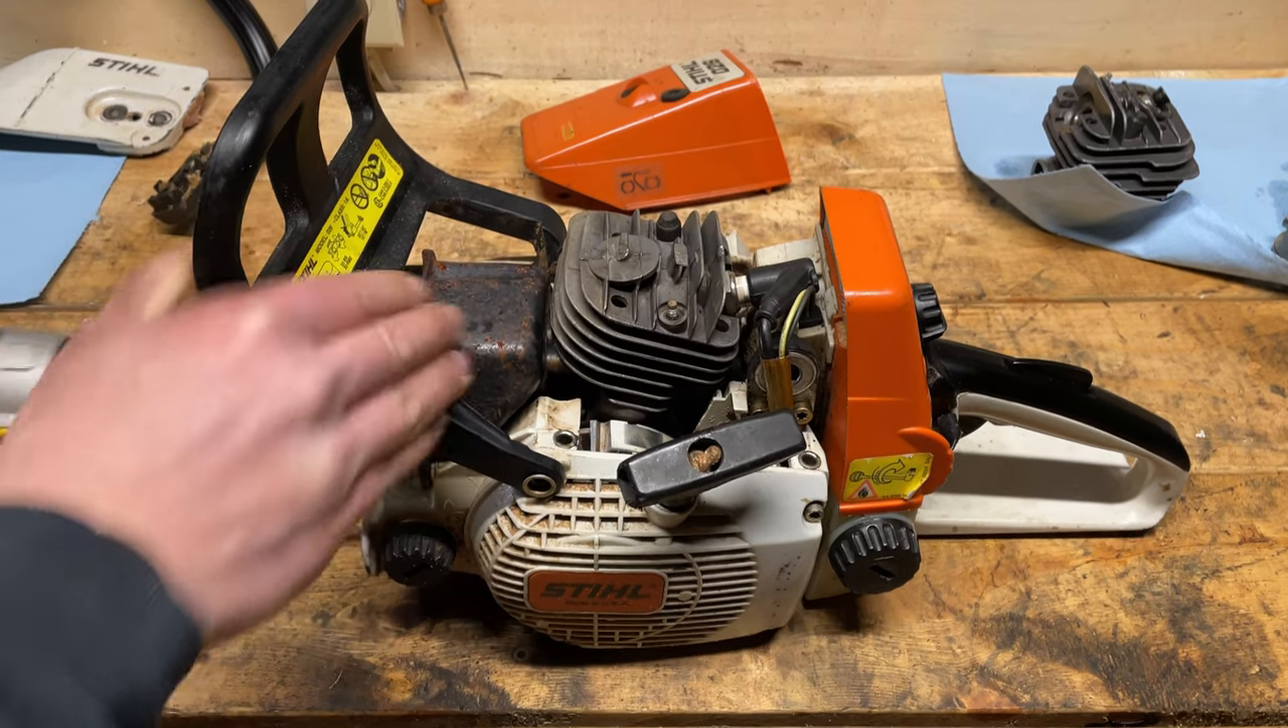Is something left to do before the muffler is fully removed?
Yes.